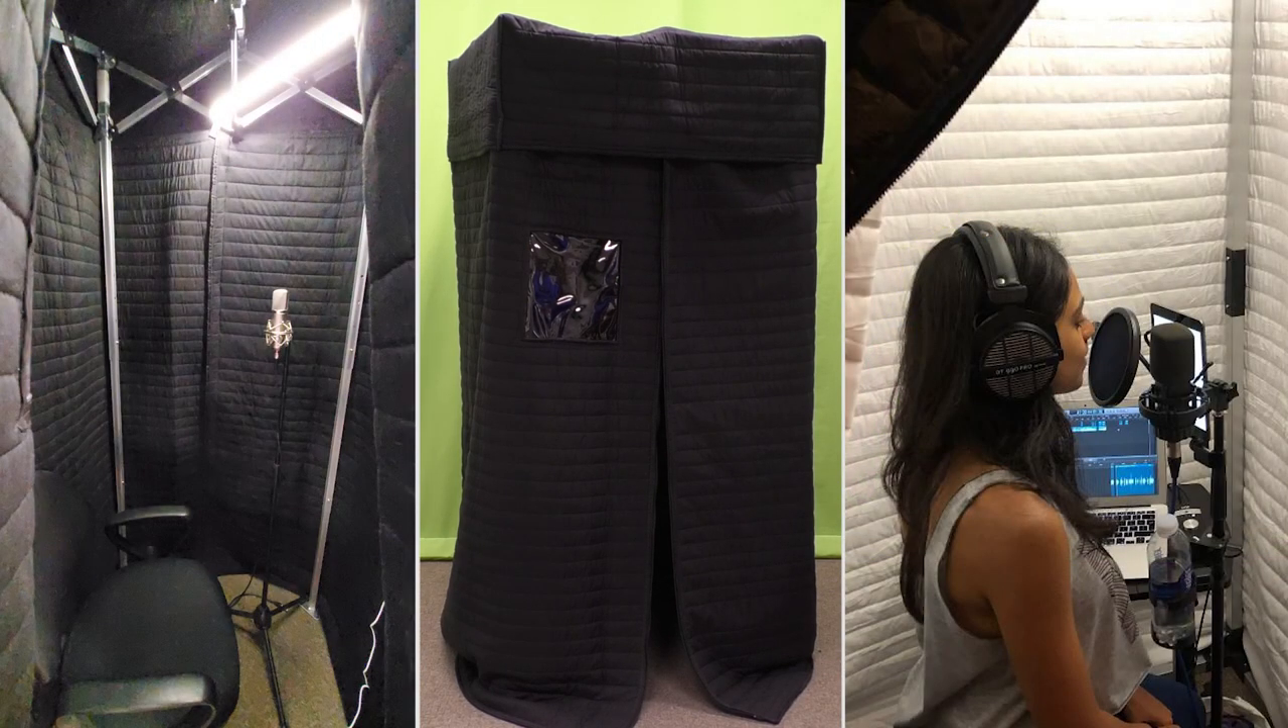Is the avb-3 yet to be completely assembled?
No.